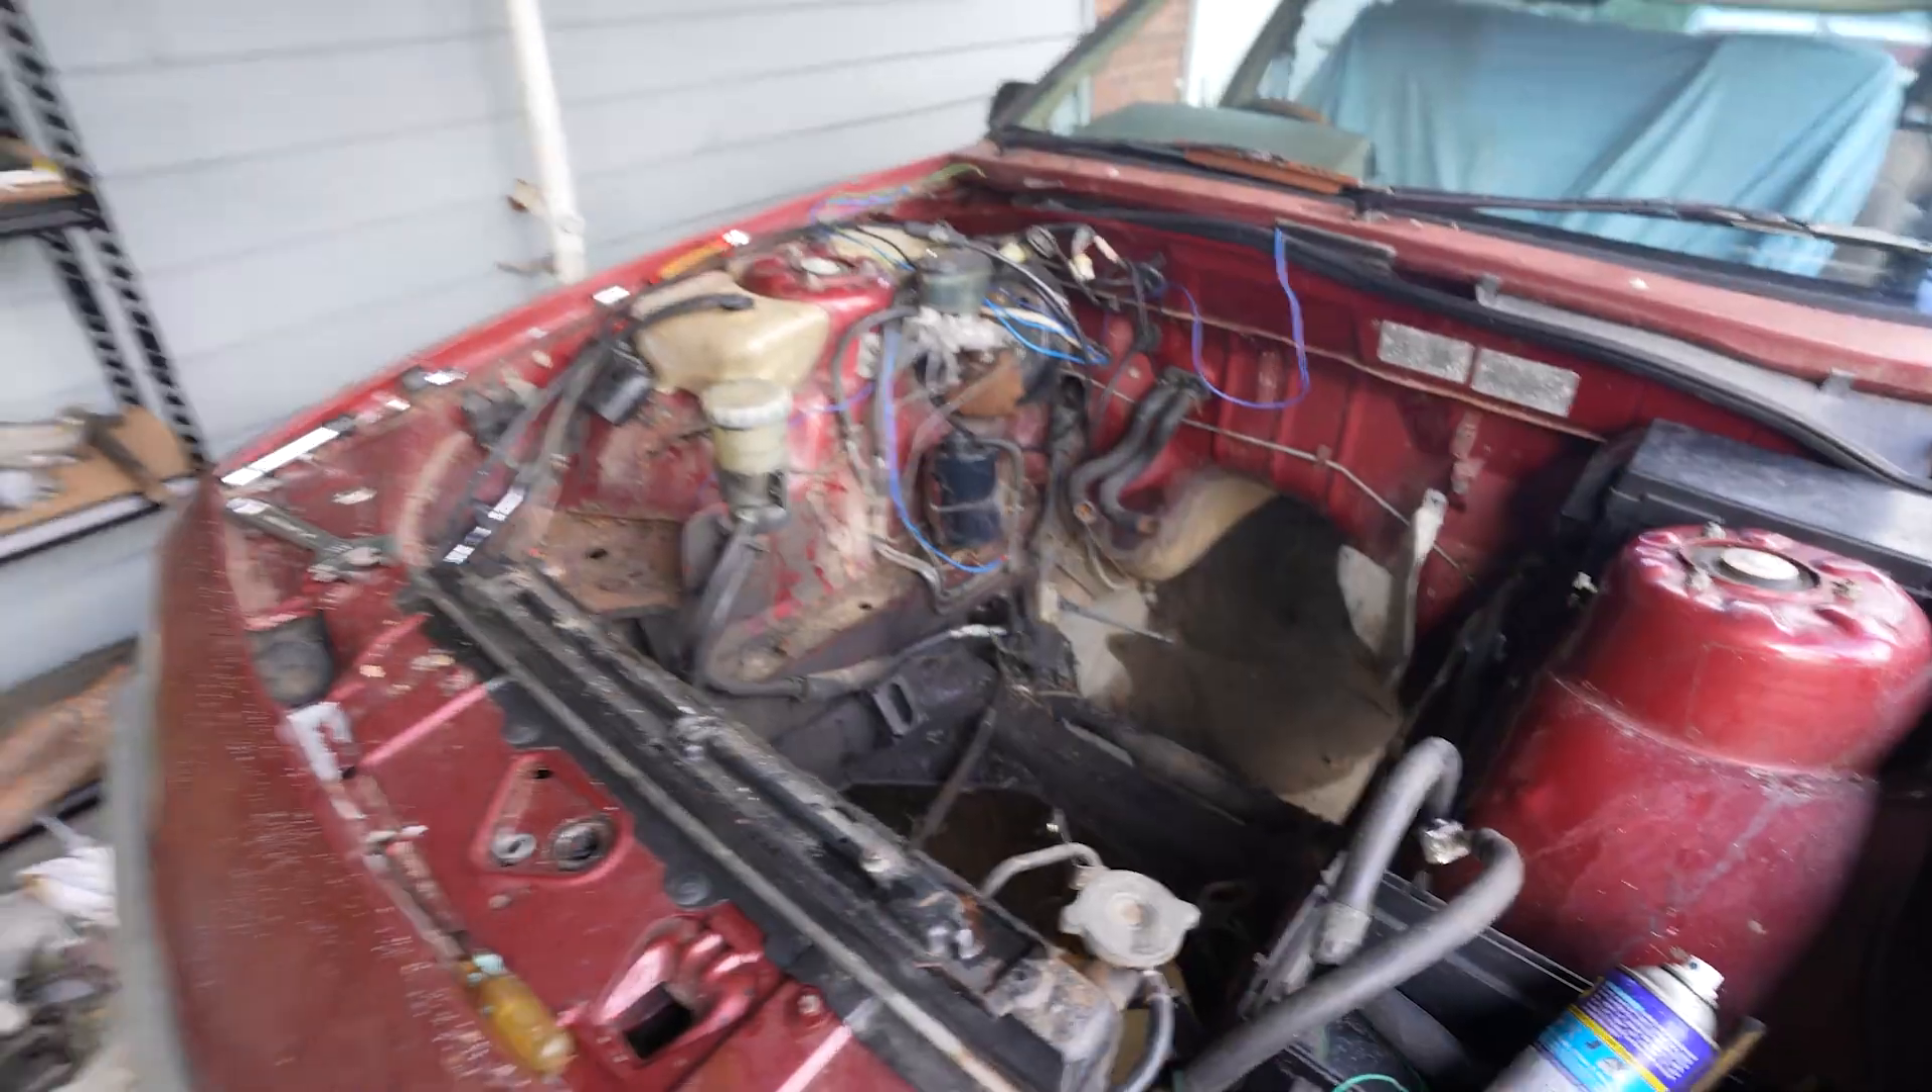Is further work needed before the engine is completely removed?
No.